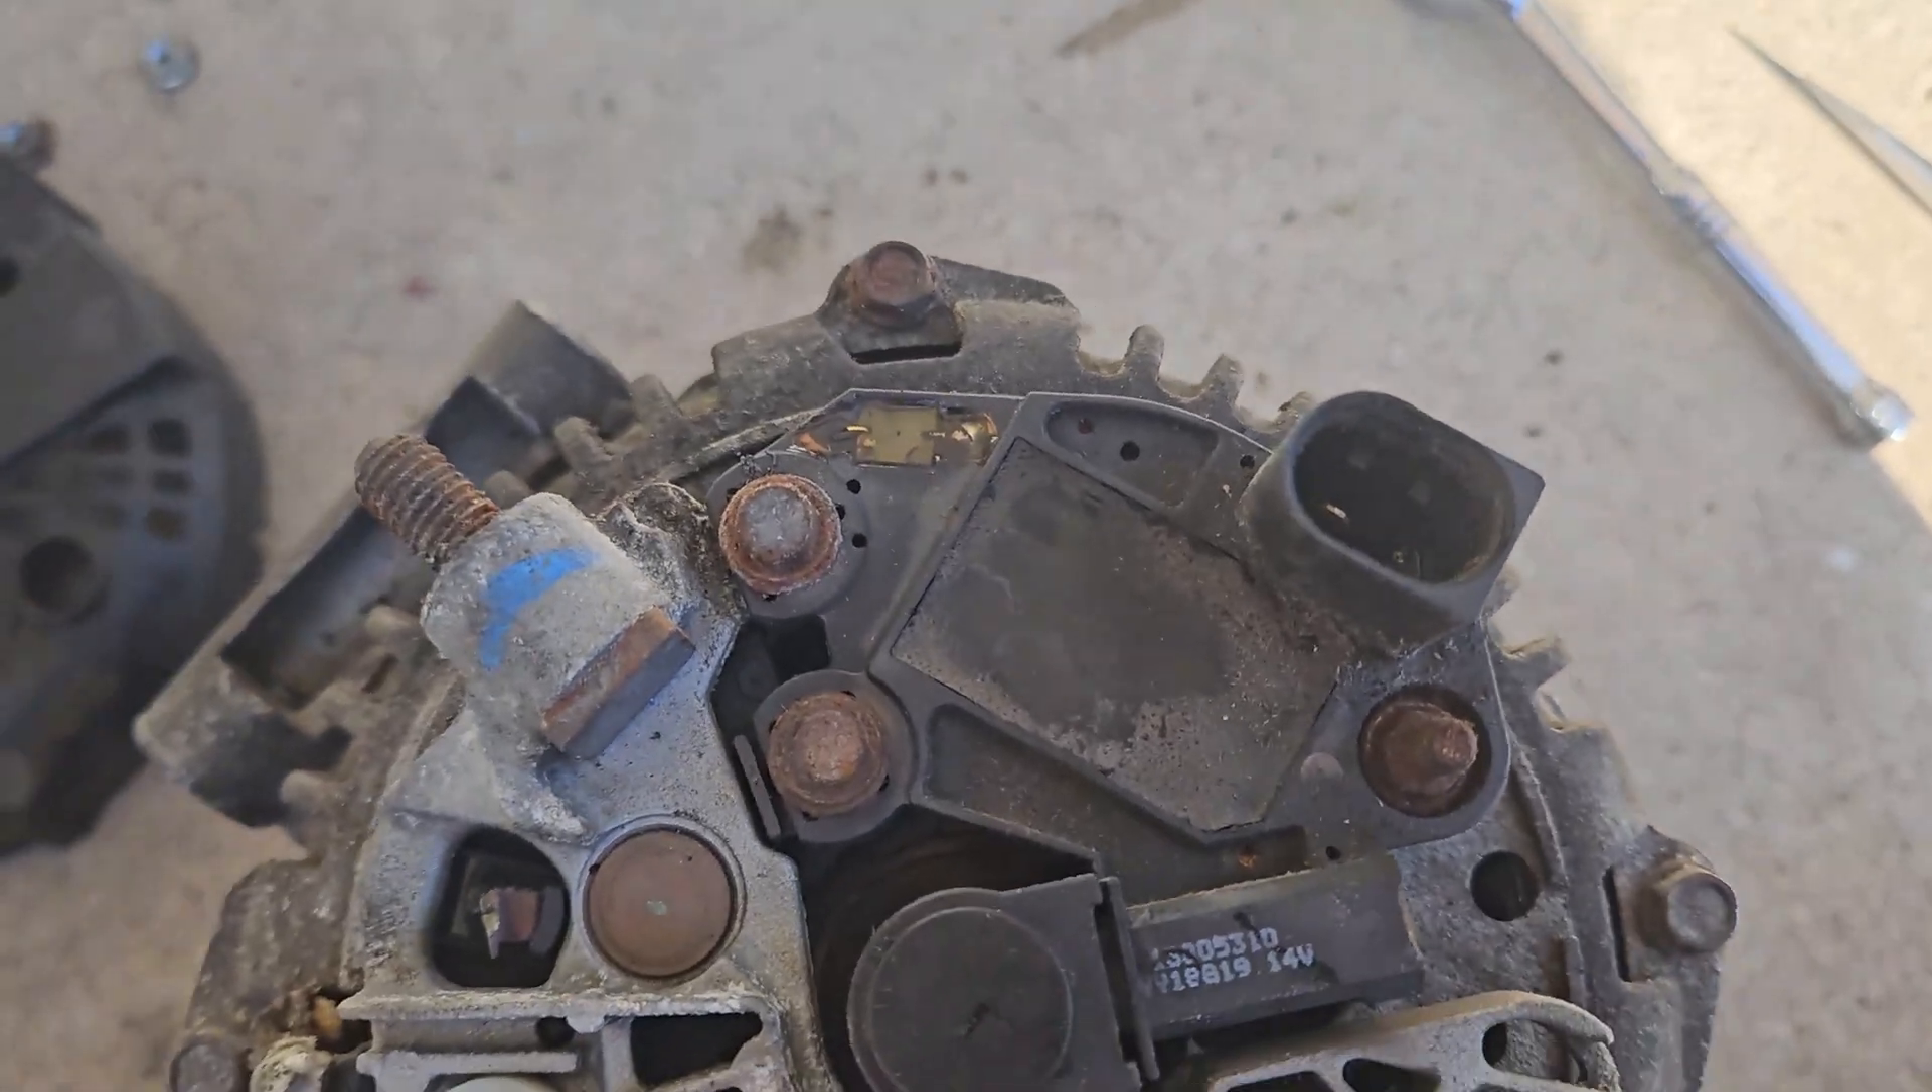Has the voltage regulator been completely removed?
No.